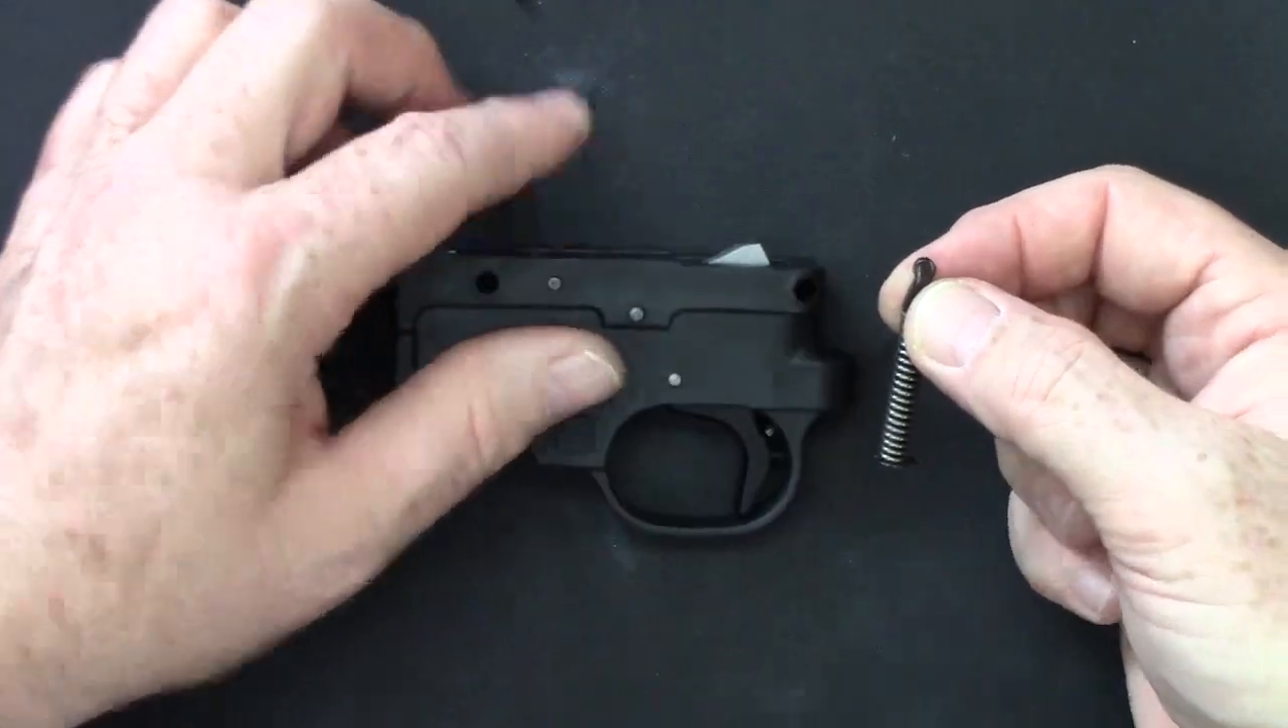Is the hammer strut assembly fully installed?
No.